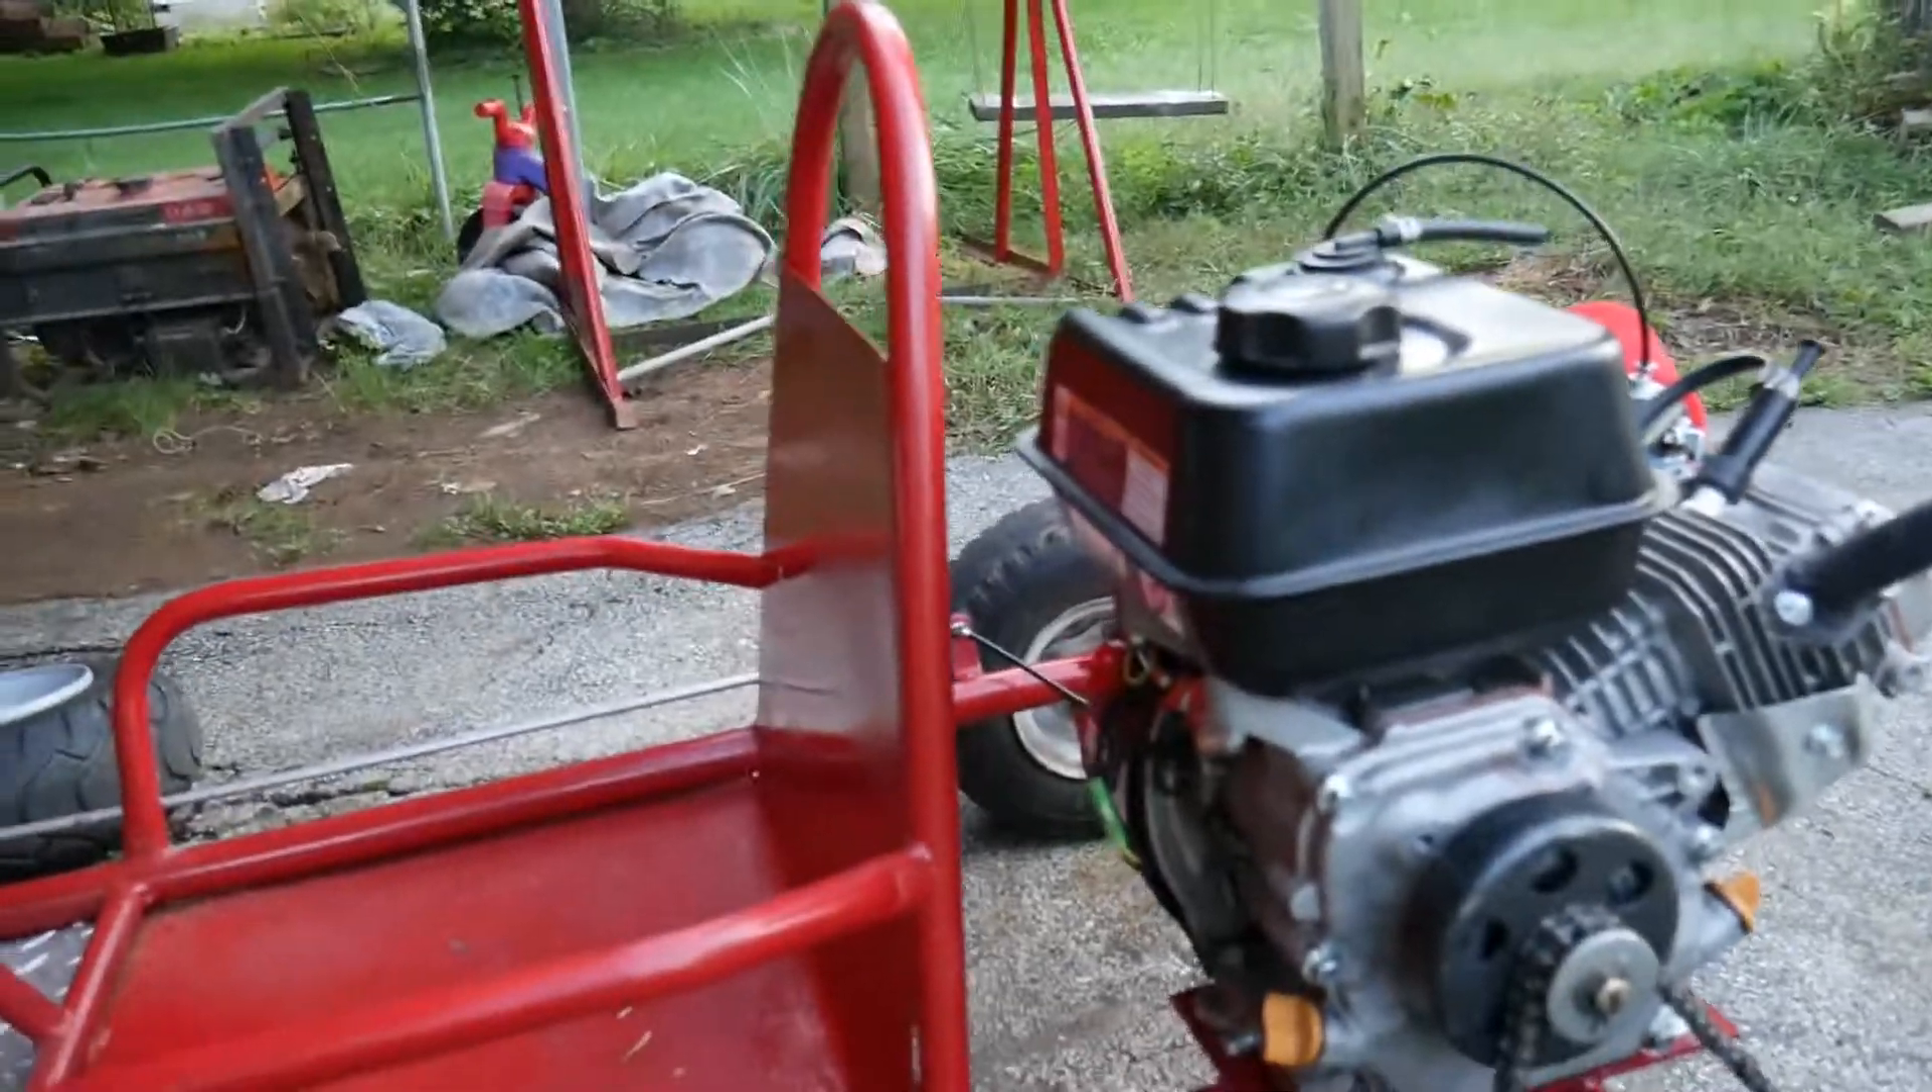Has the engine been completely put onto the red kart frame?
Yes.